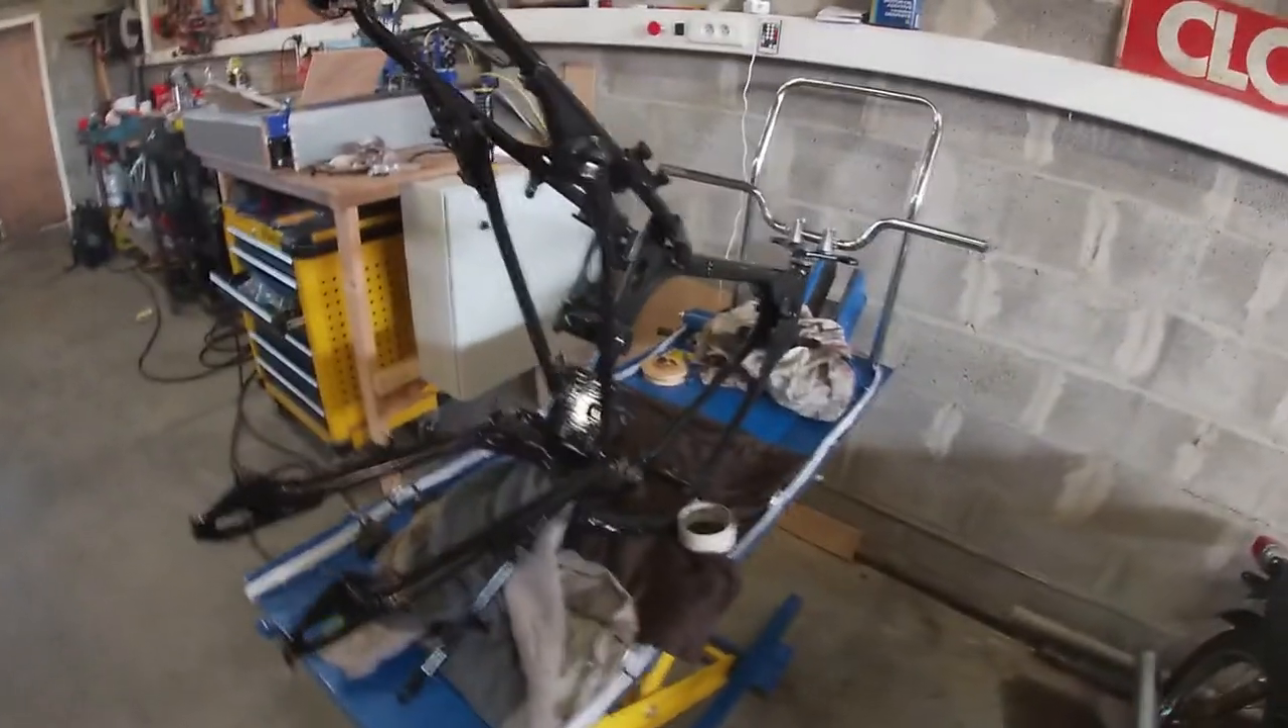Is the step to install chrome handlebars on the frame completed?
Yes.